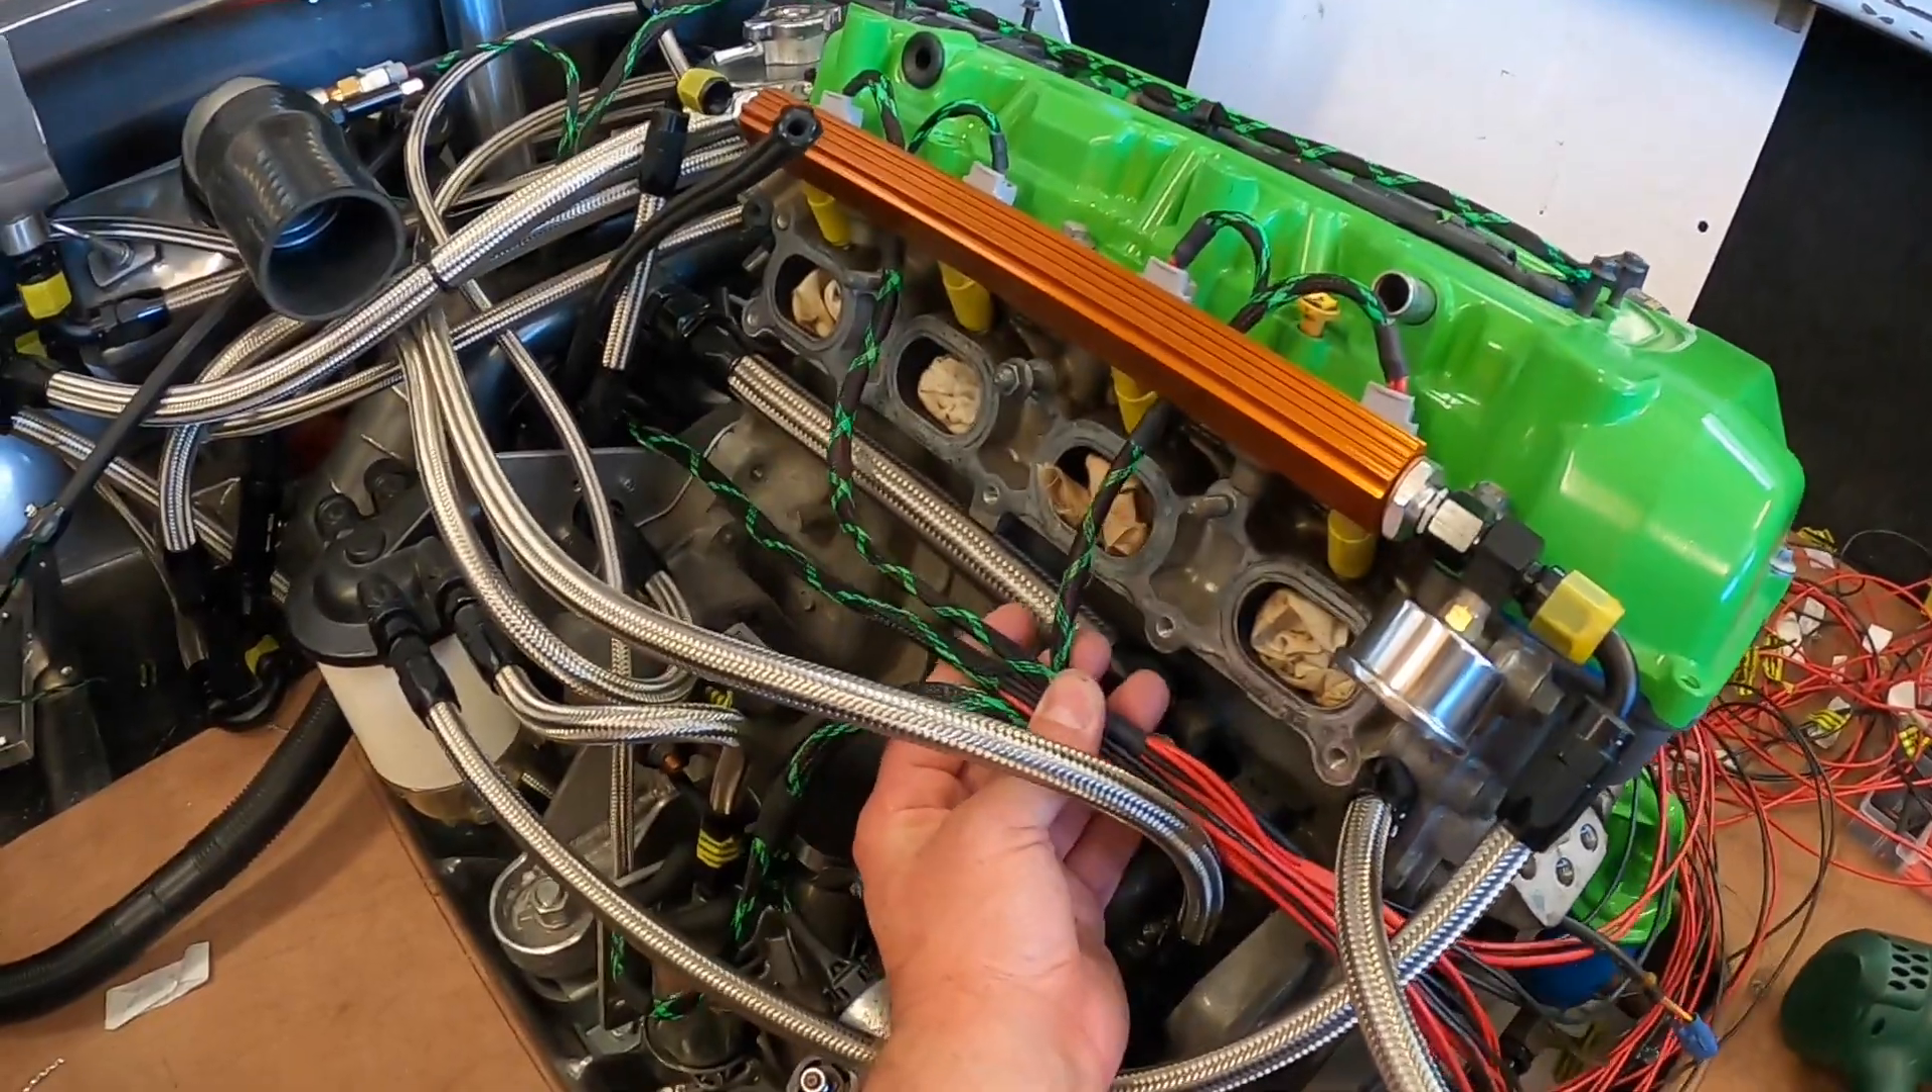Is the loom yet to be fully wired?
Yes.